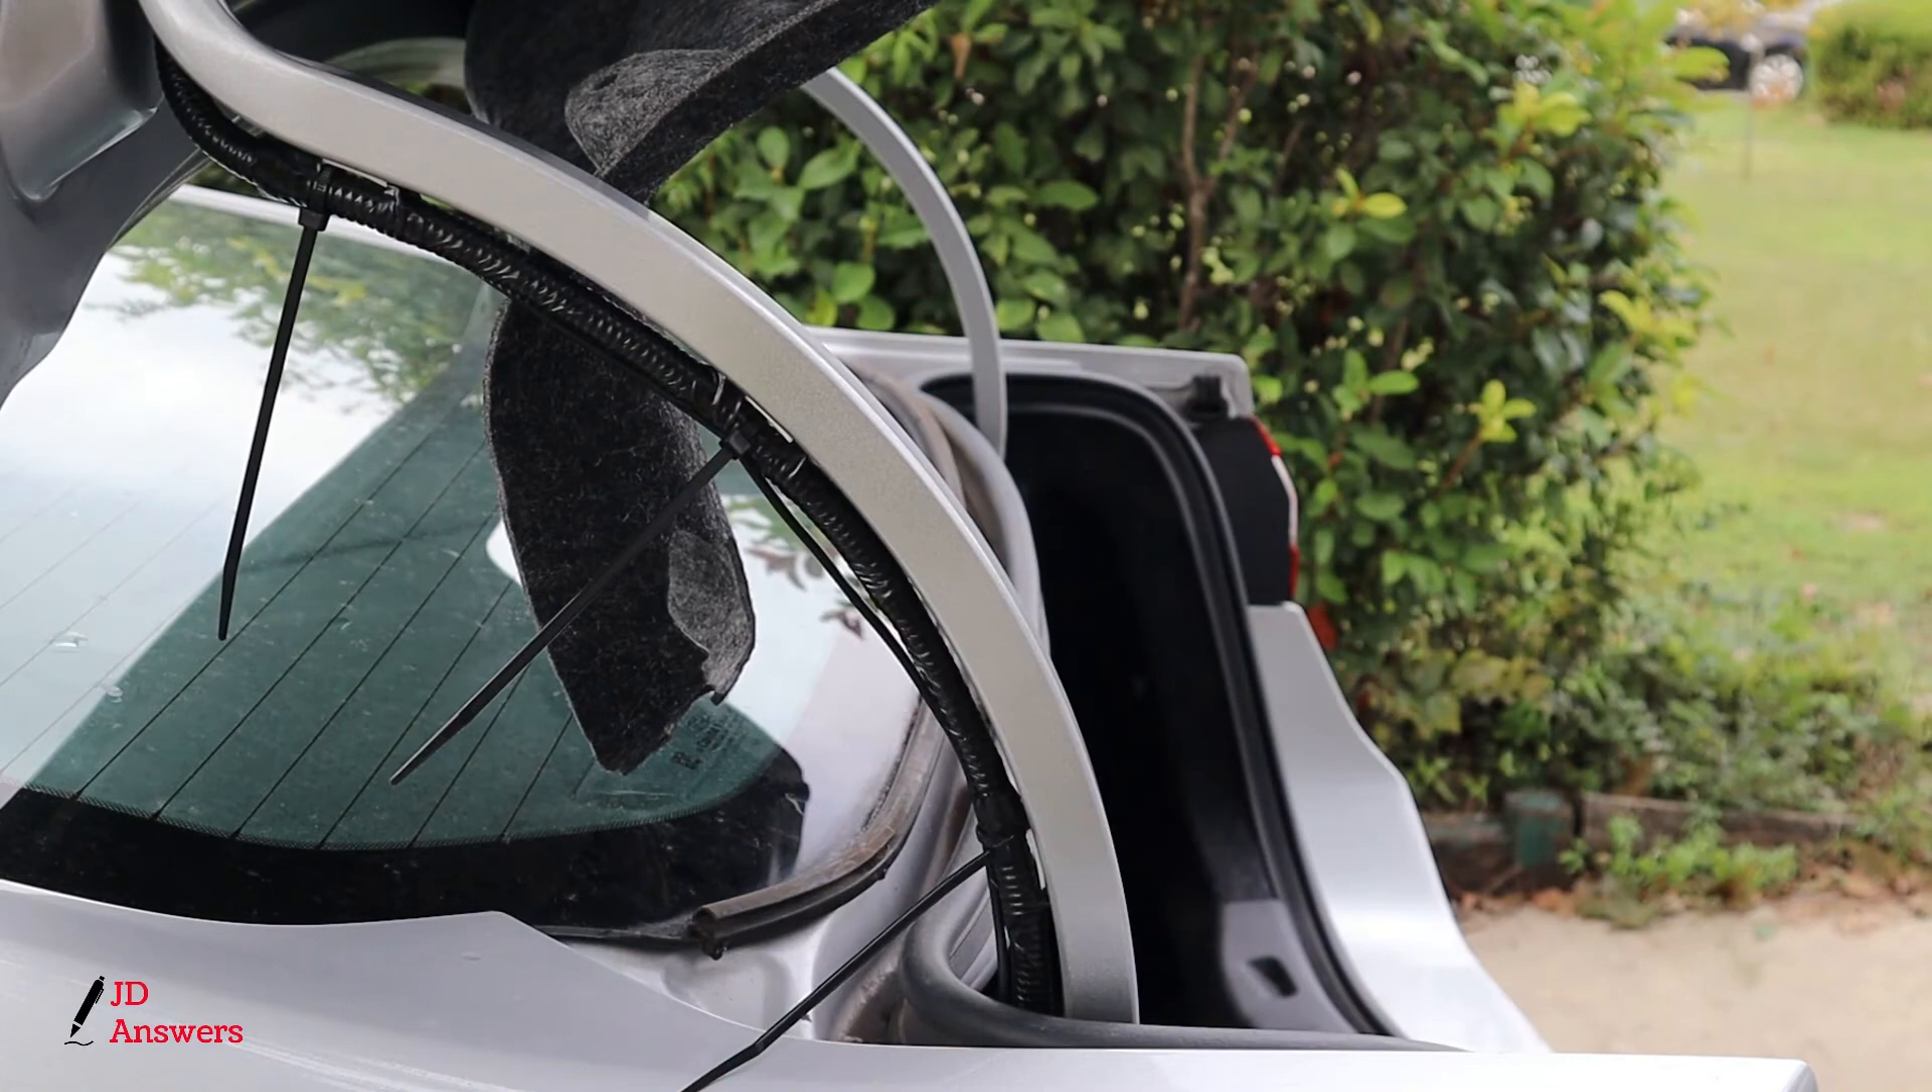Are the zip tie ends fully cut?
No.